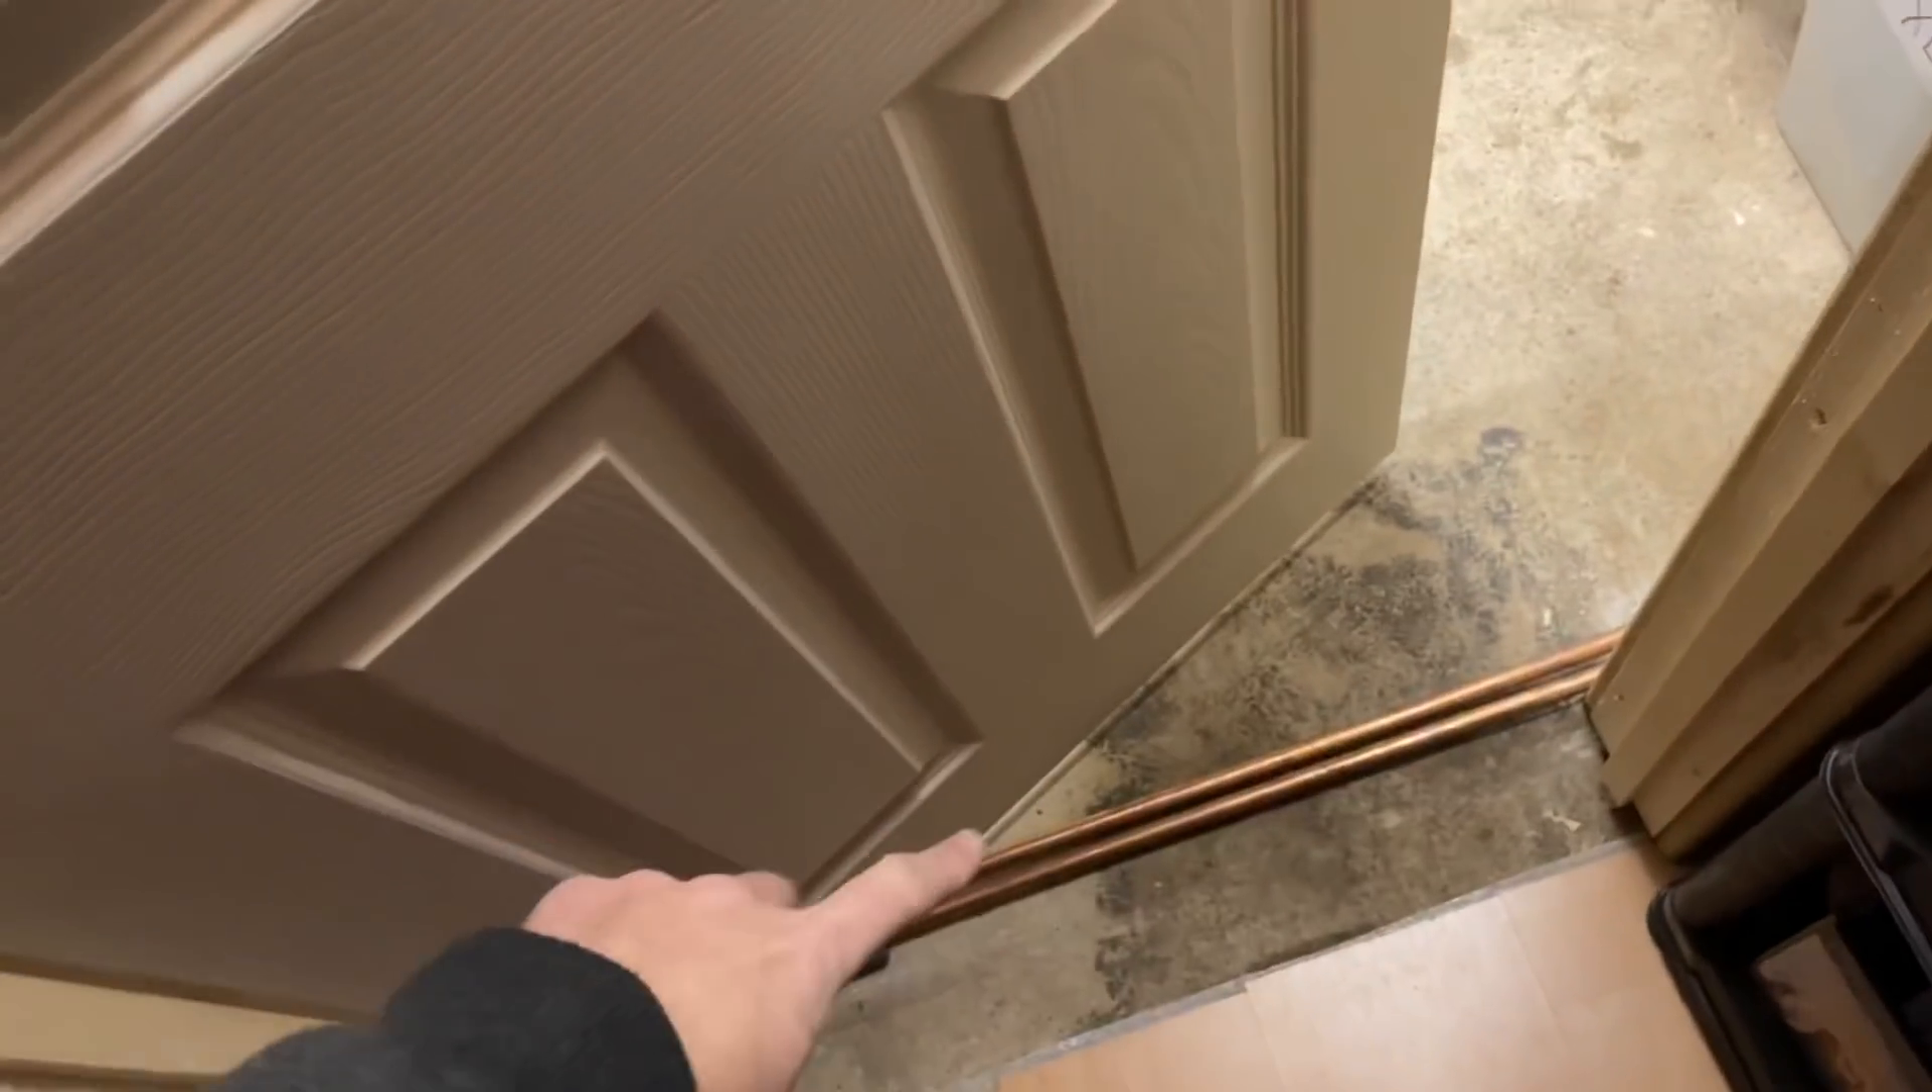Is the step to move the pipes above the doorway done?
No.